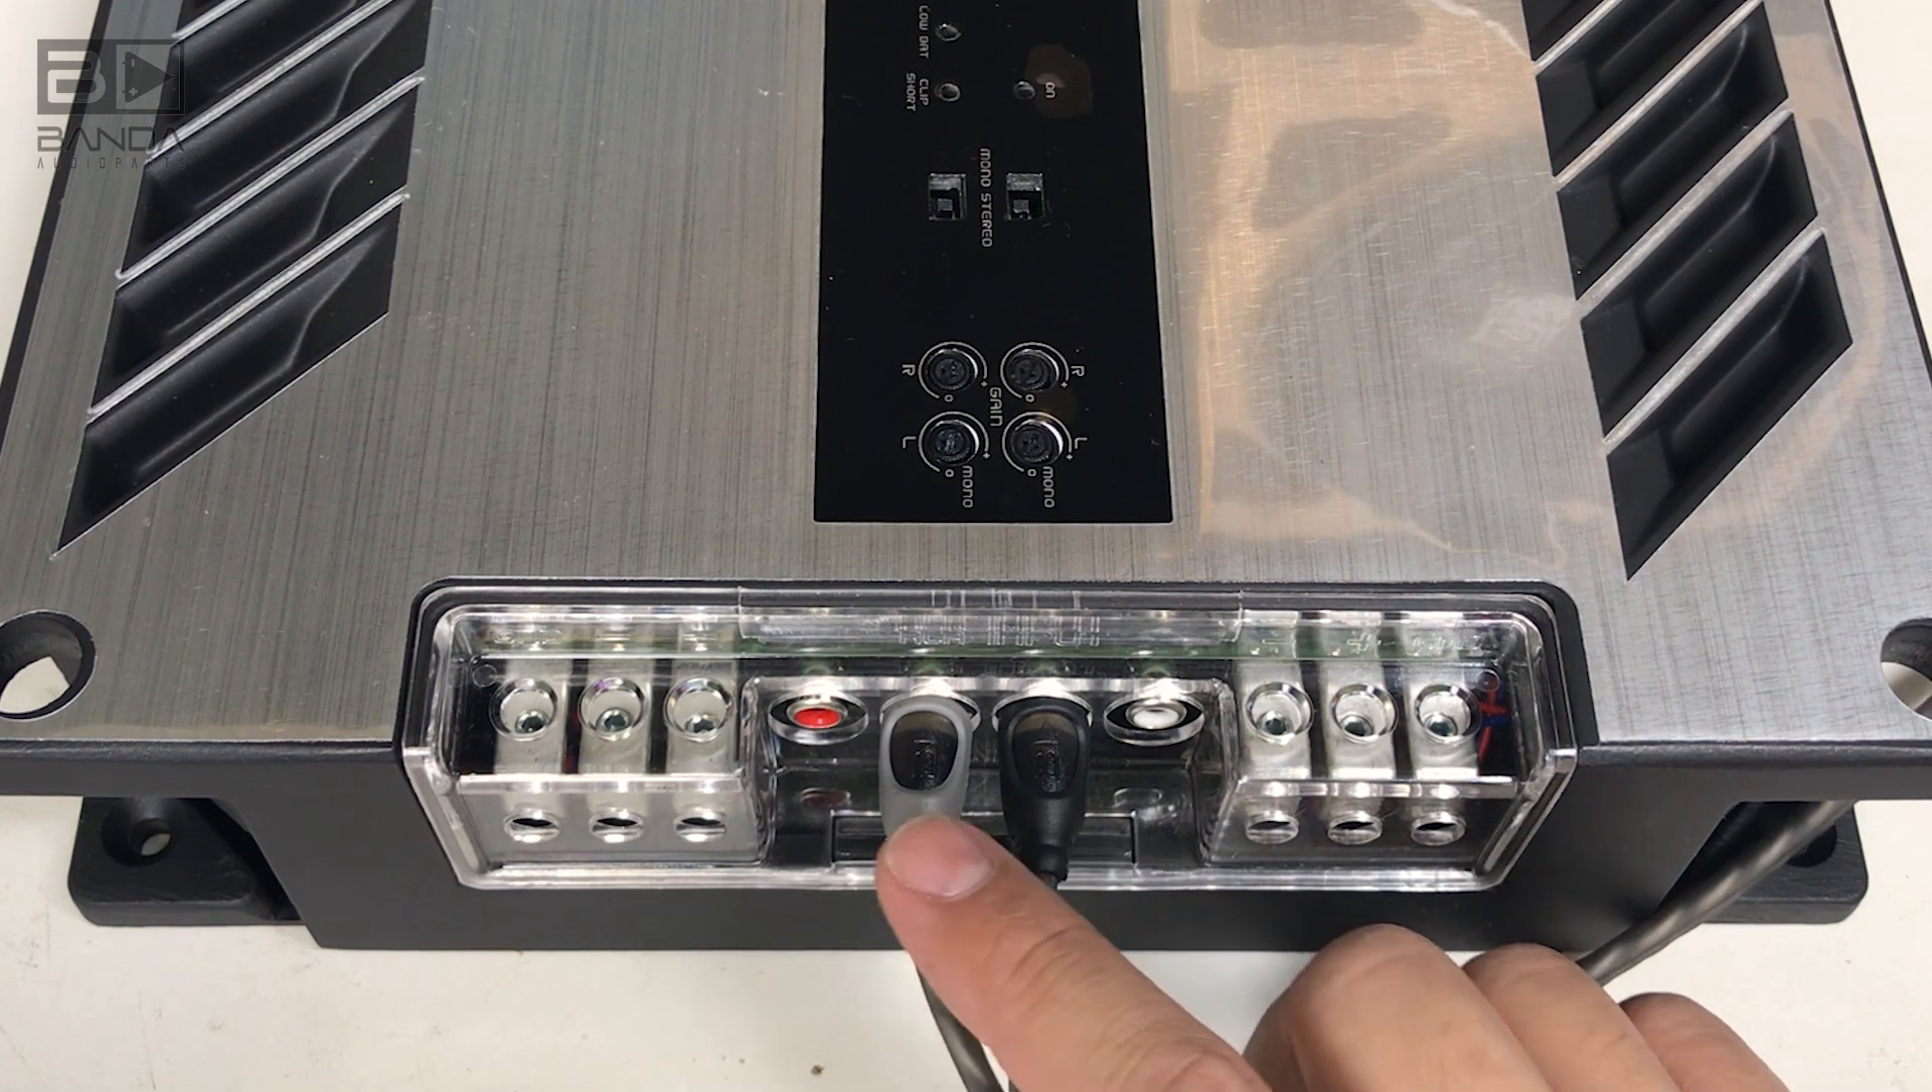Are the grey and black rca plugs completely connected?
Yes.